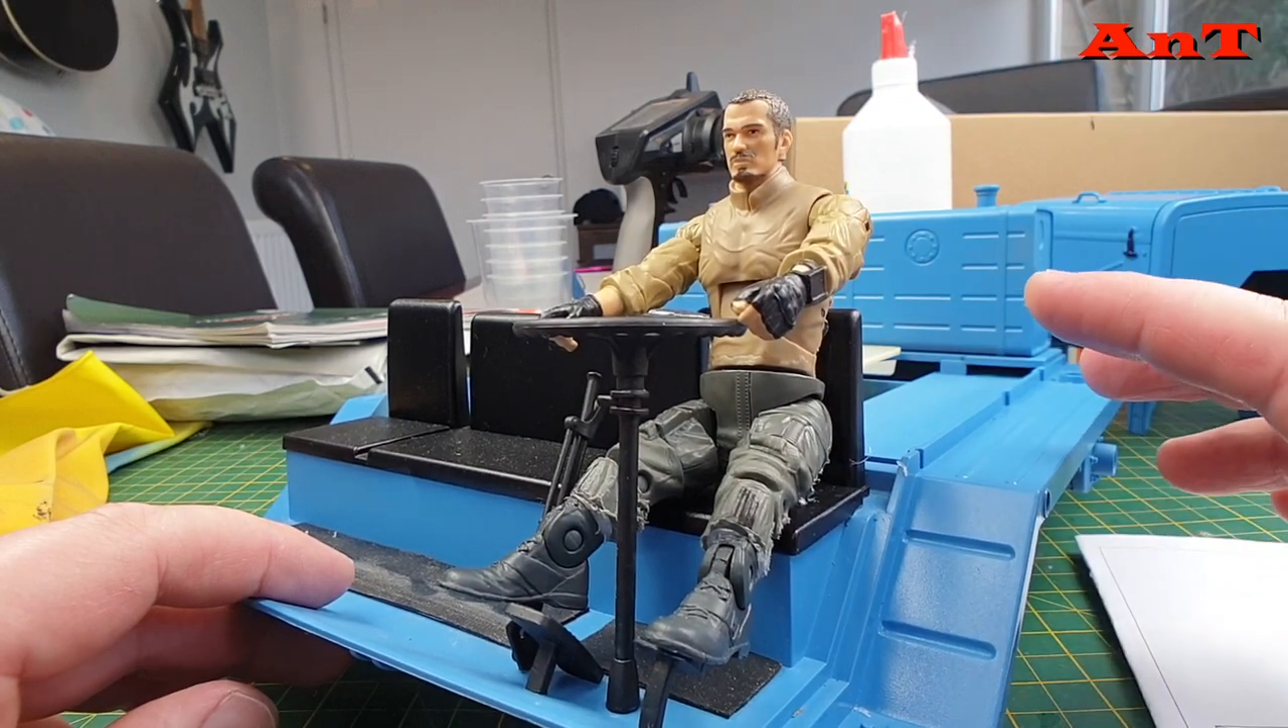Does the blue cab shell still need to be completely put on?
Yes.